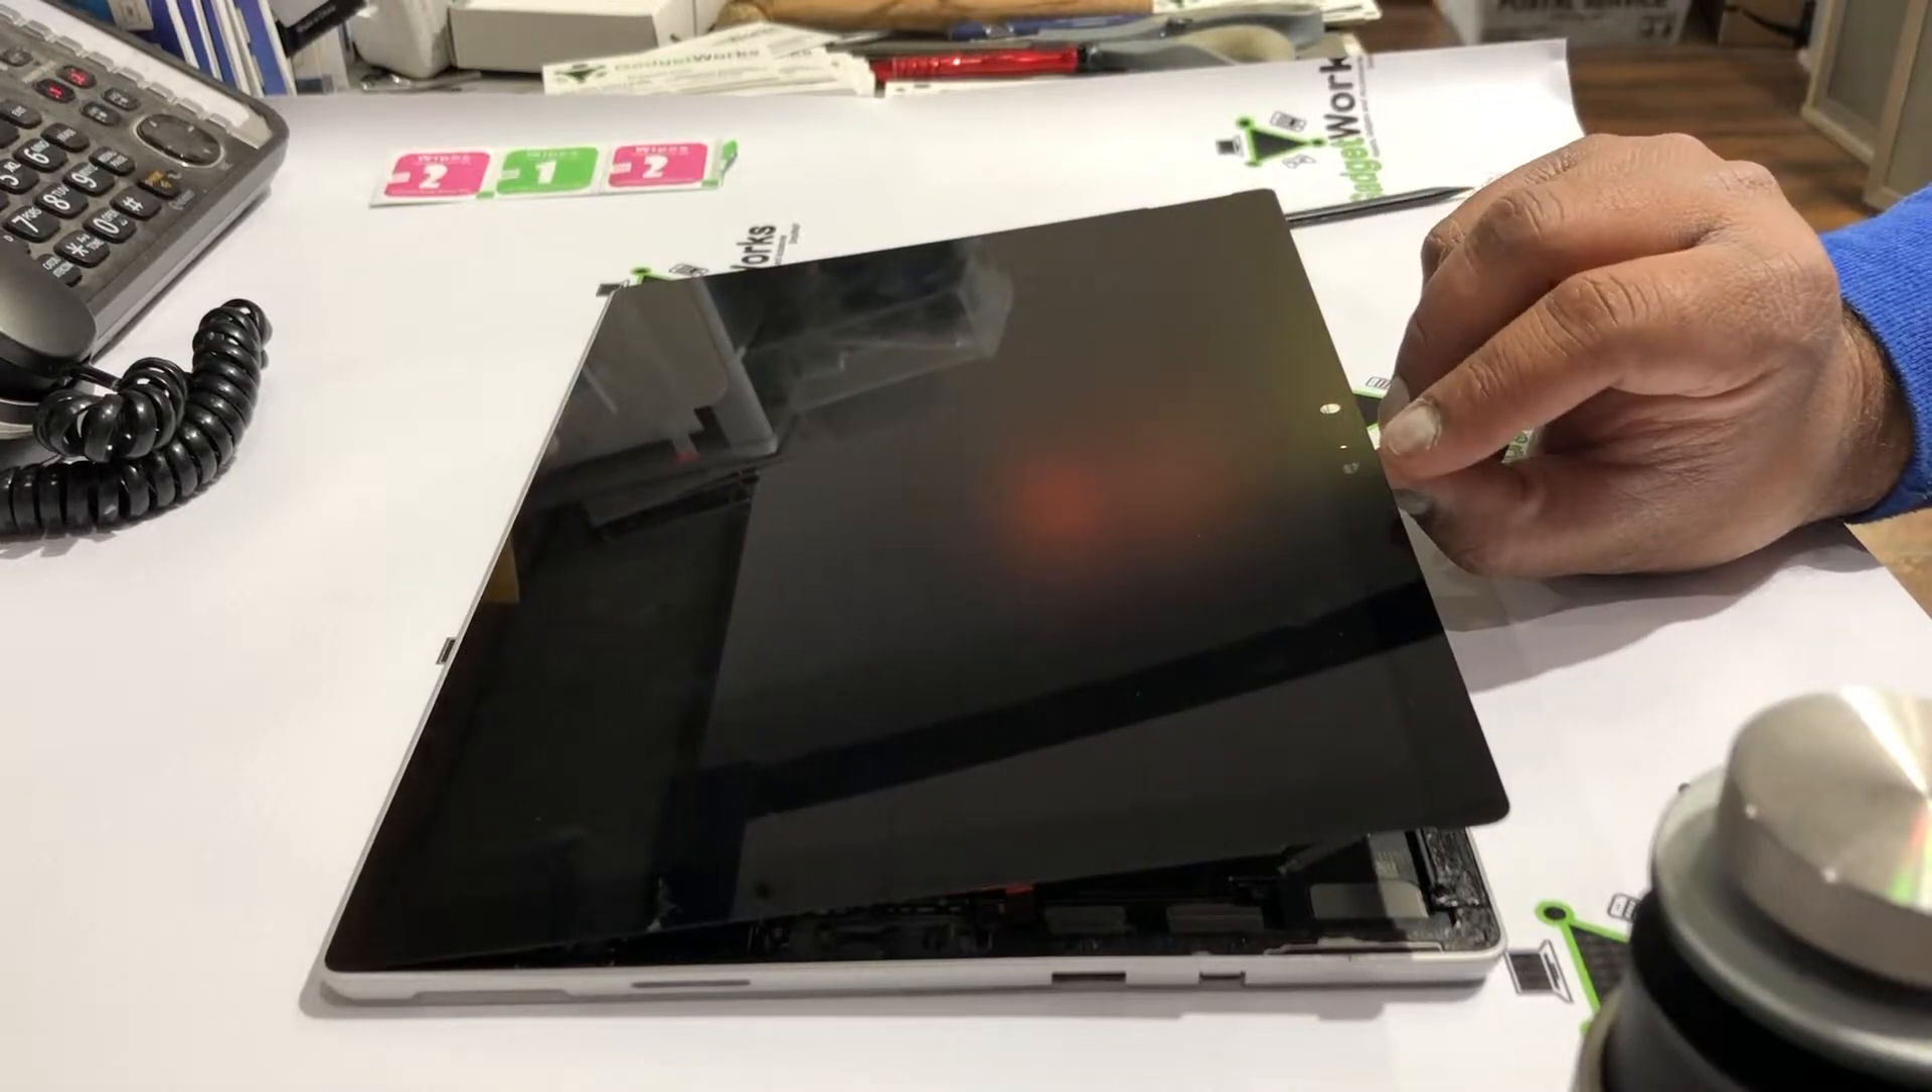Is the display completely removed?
No.